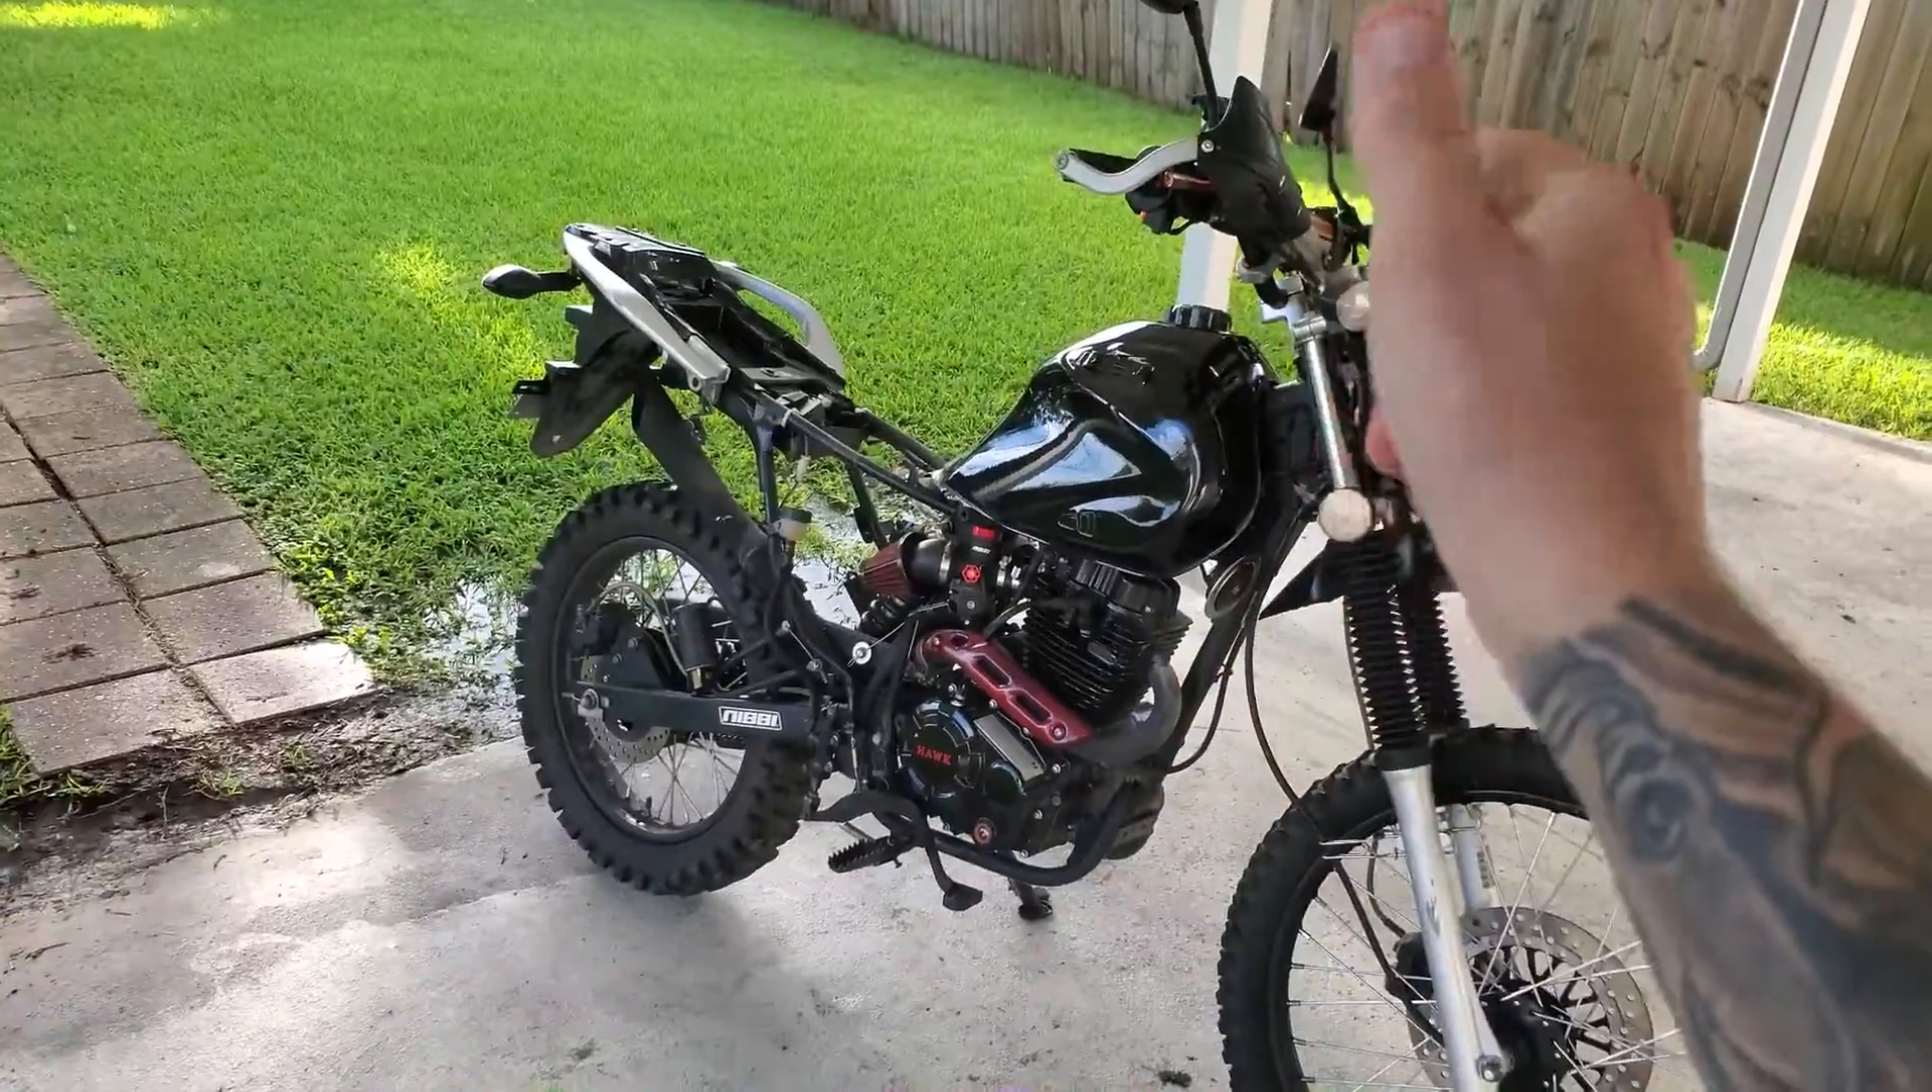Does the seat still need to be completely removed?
No.